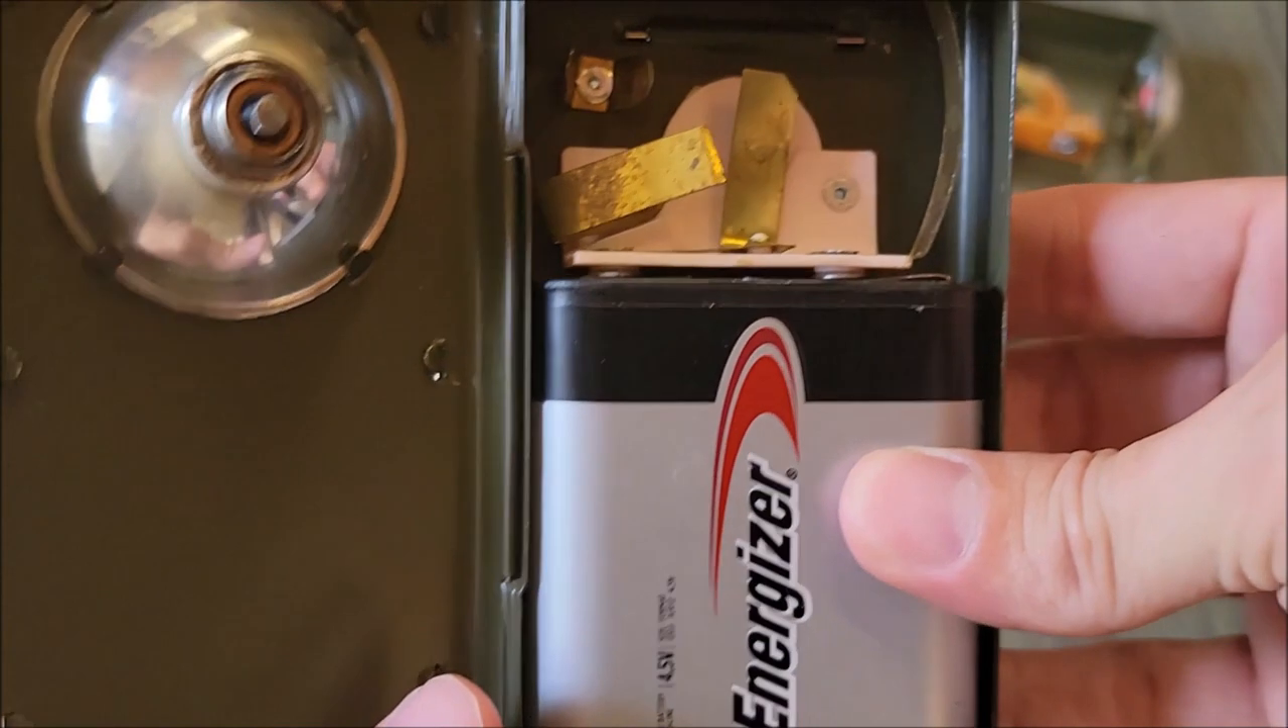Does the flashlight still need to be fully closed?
Yes.